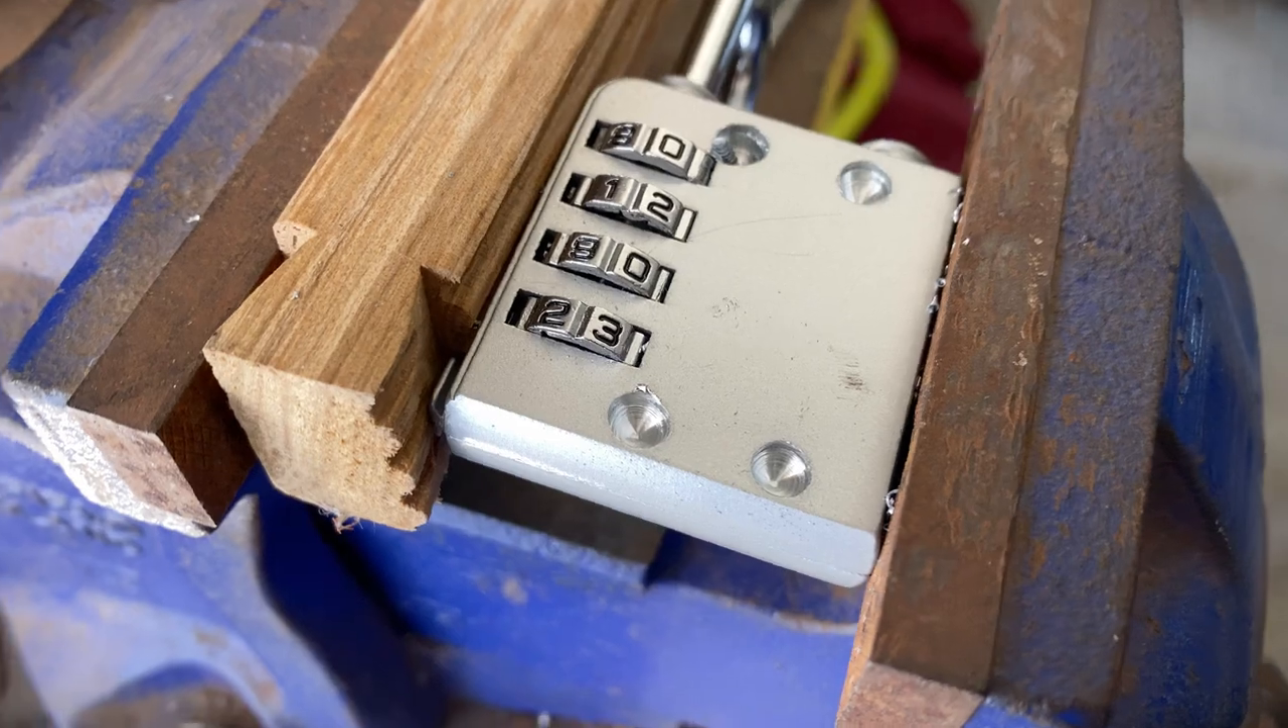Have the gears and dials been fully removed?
No.